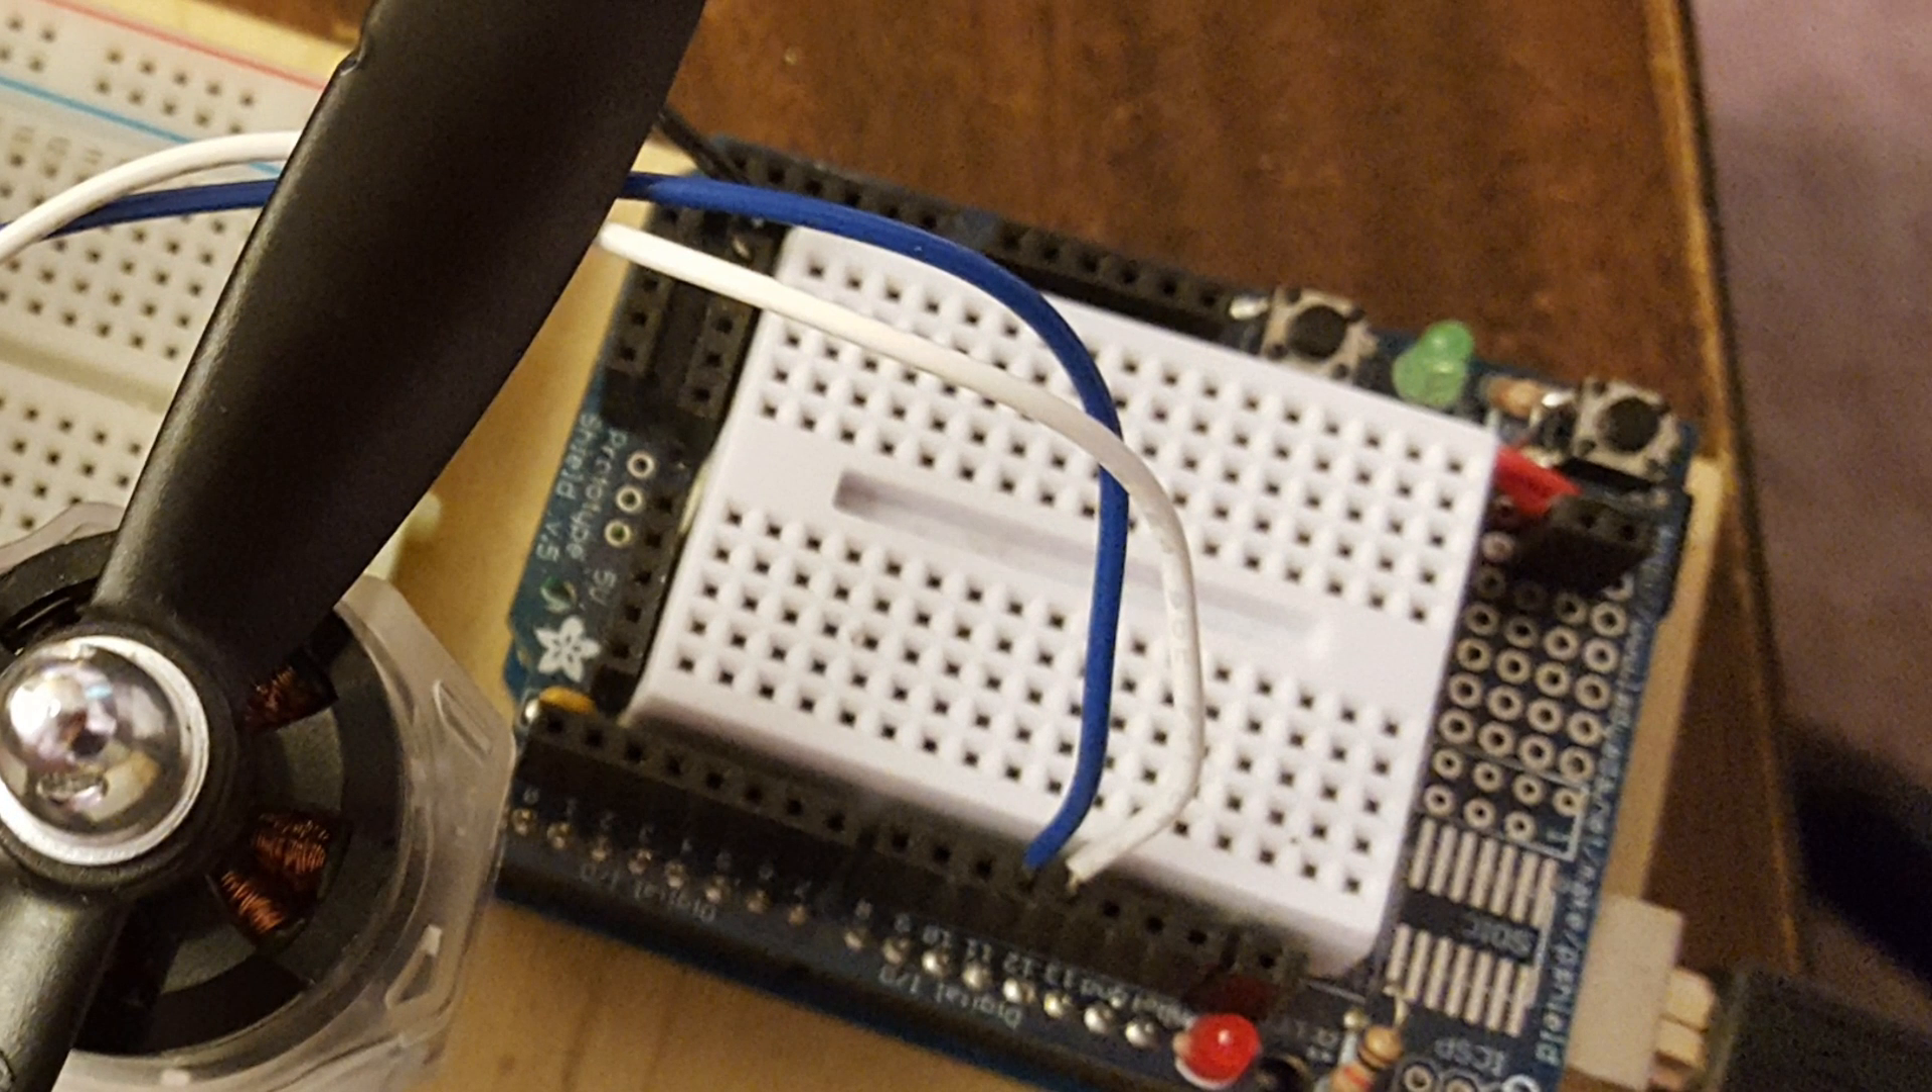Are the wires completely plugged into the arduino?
Yes.